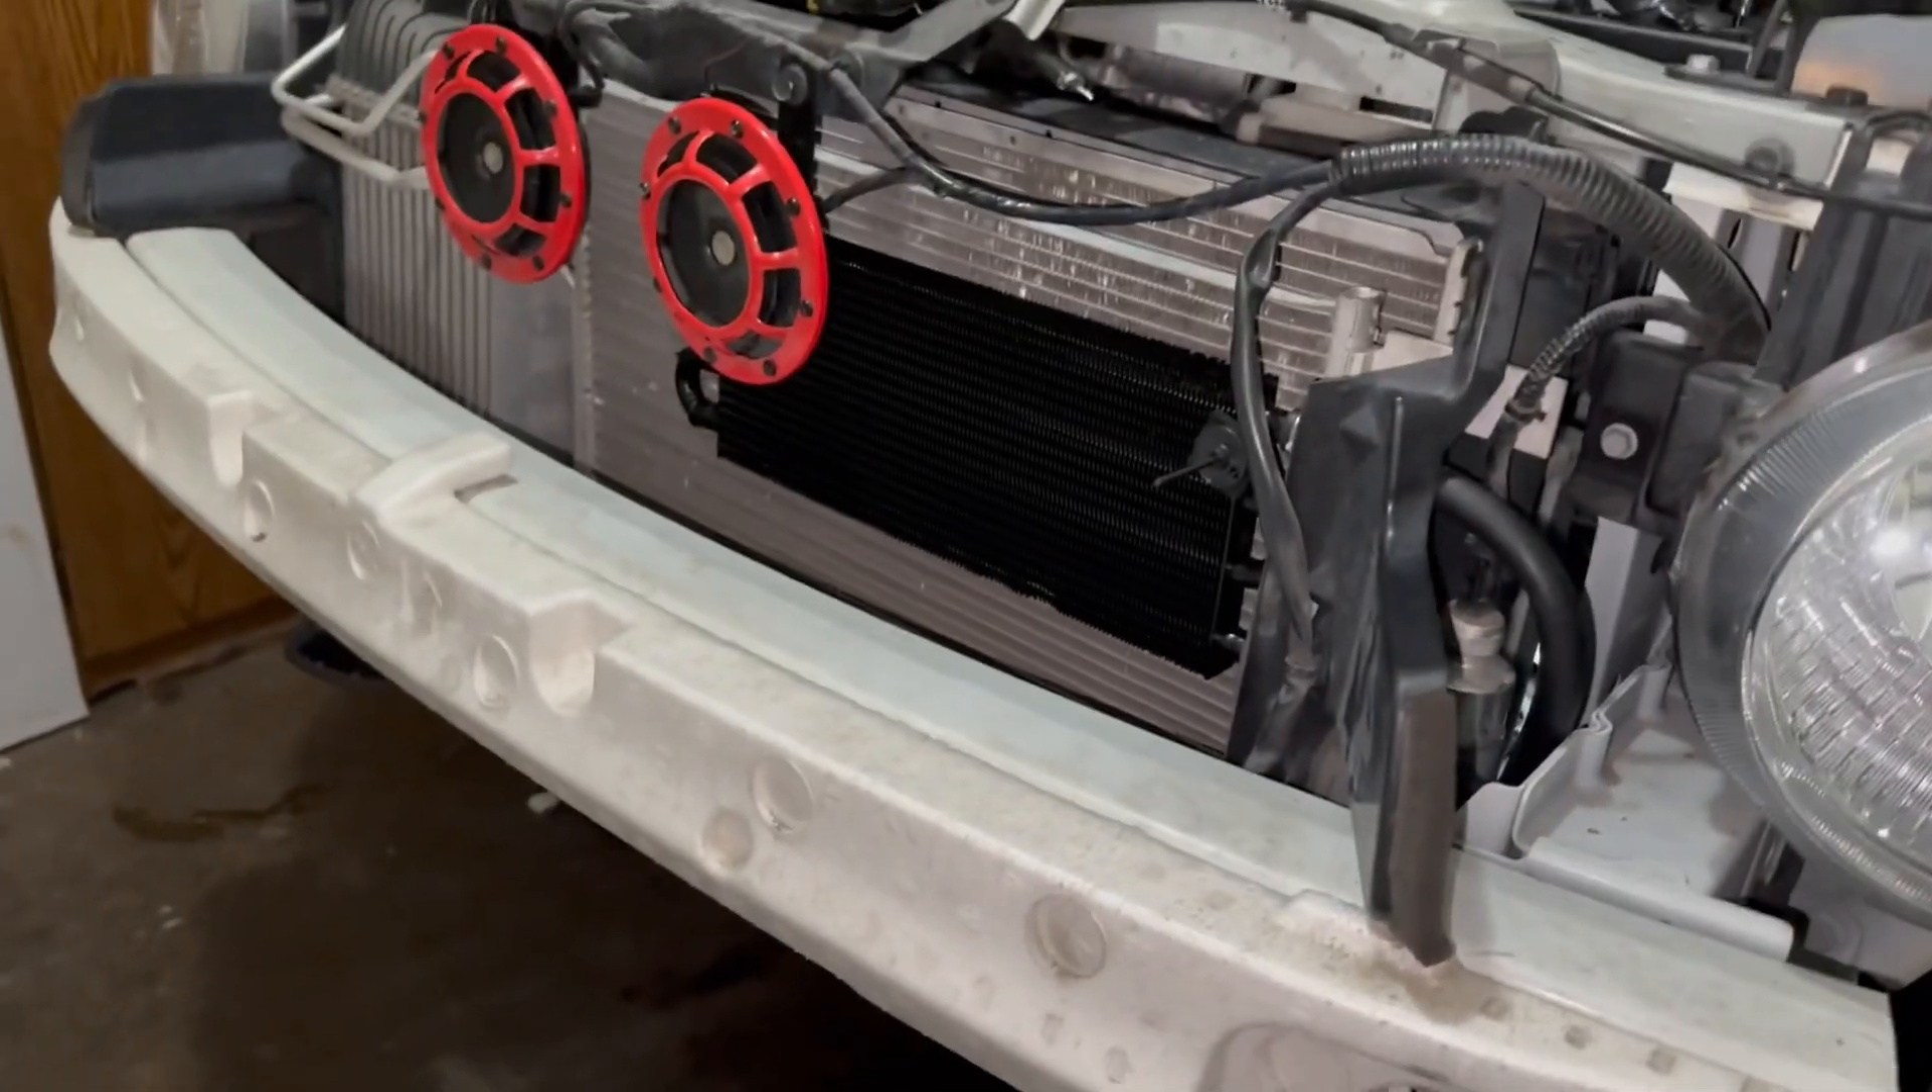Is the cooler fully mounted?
Yes.